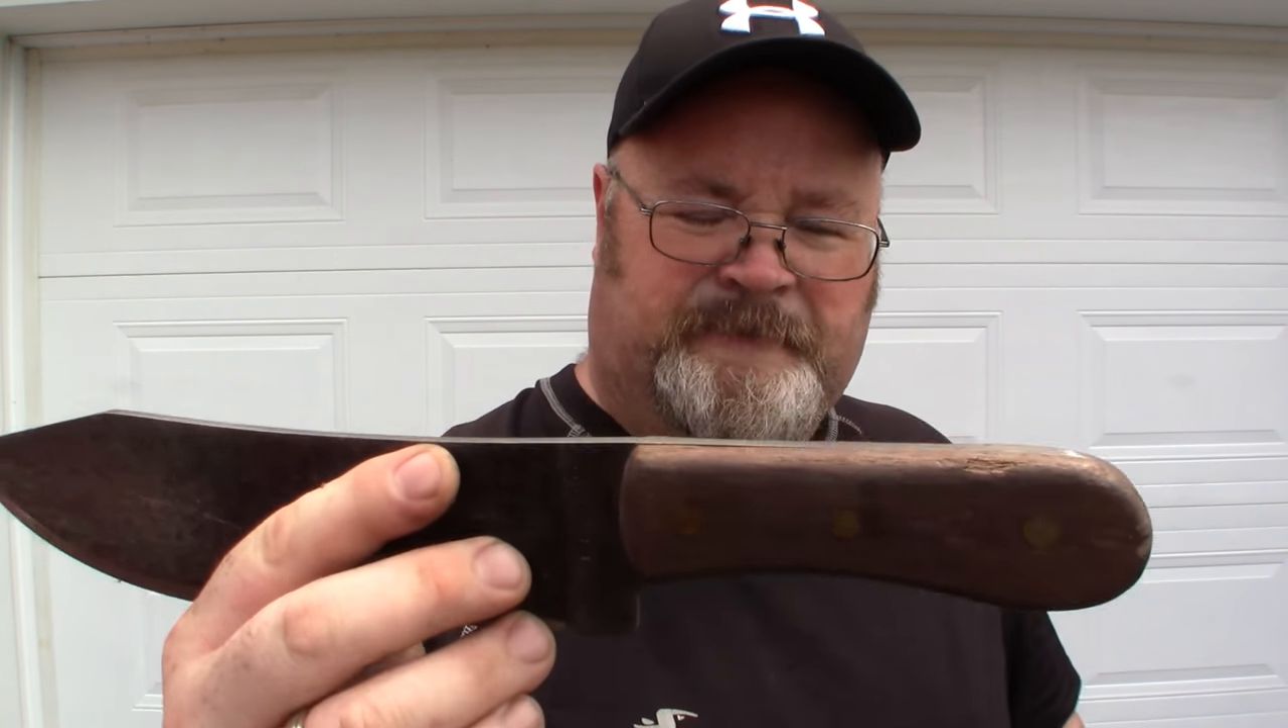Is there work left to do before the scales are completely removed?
Yes.